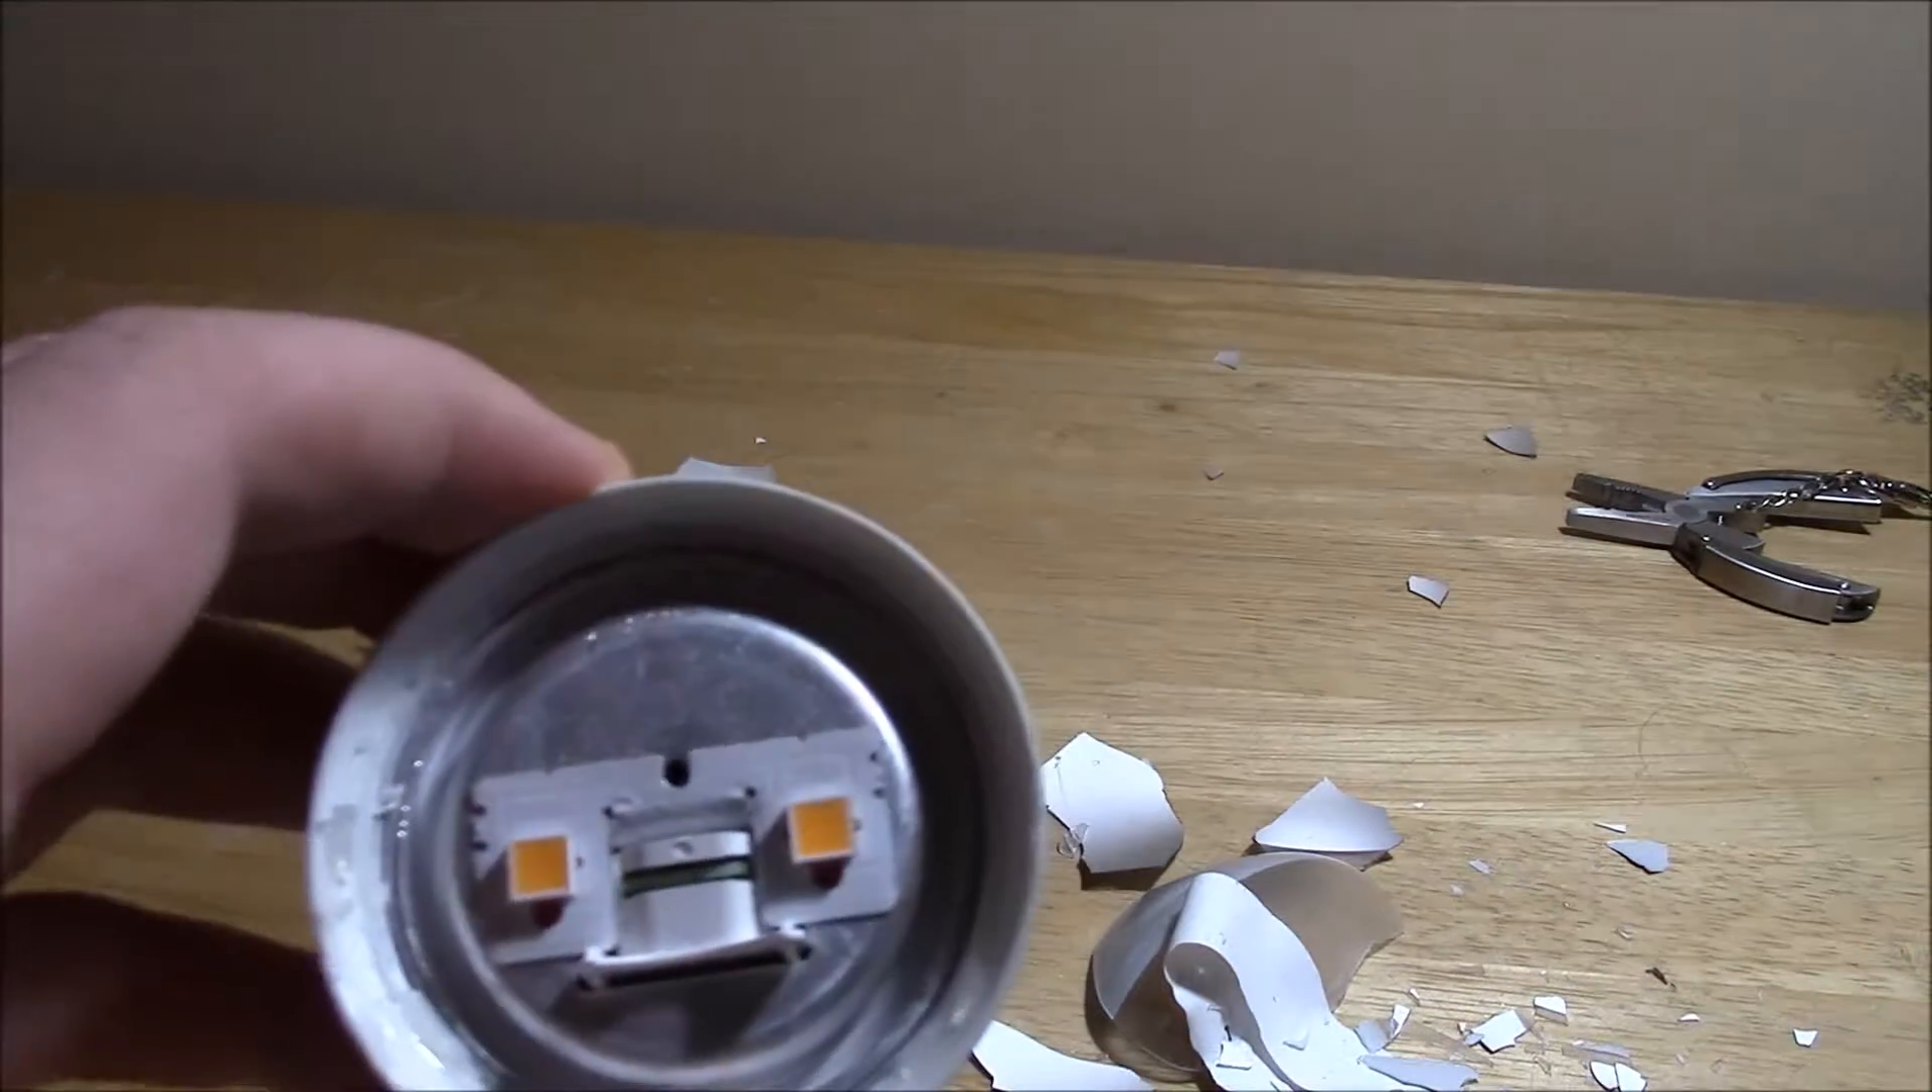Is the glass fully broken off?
Yes.